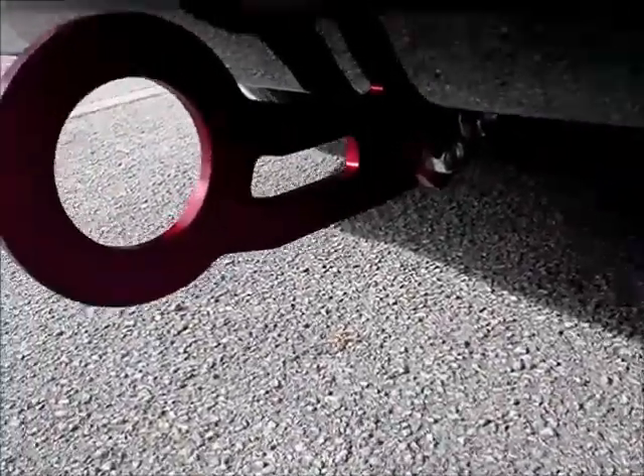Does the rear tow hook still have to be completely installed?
No.